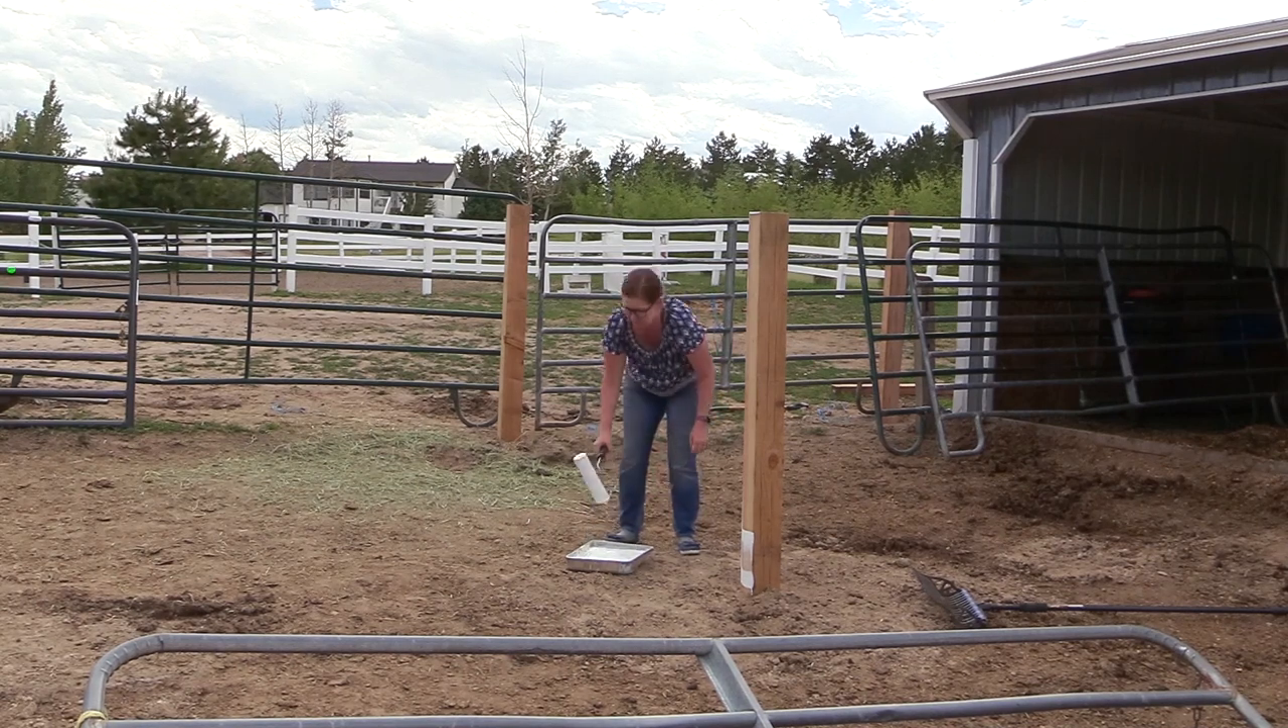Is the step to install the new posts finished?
Yes.